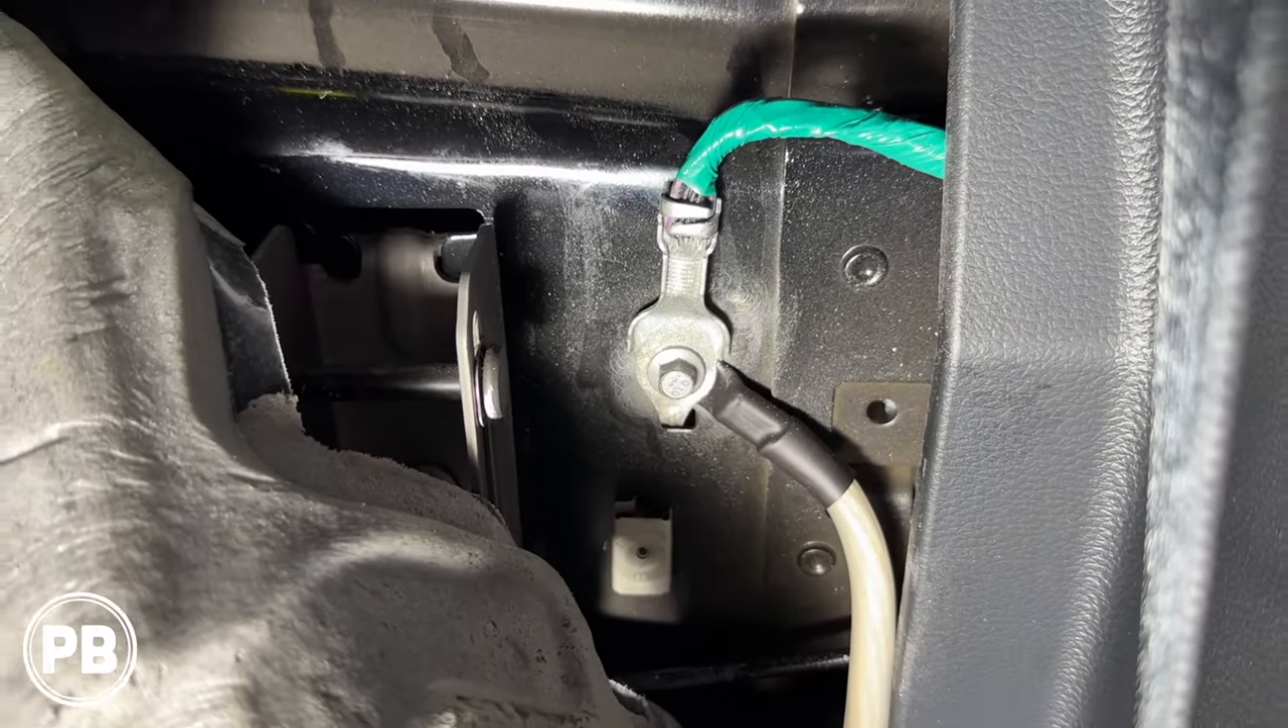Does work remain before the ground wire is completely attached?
No.